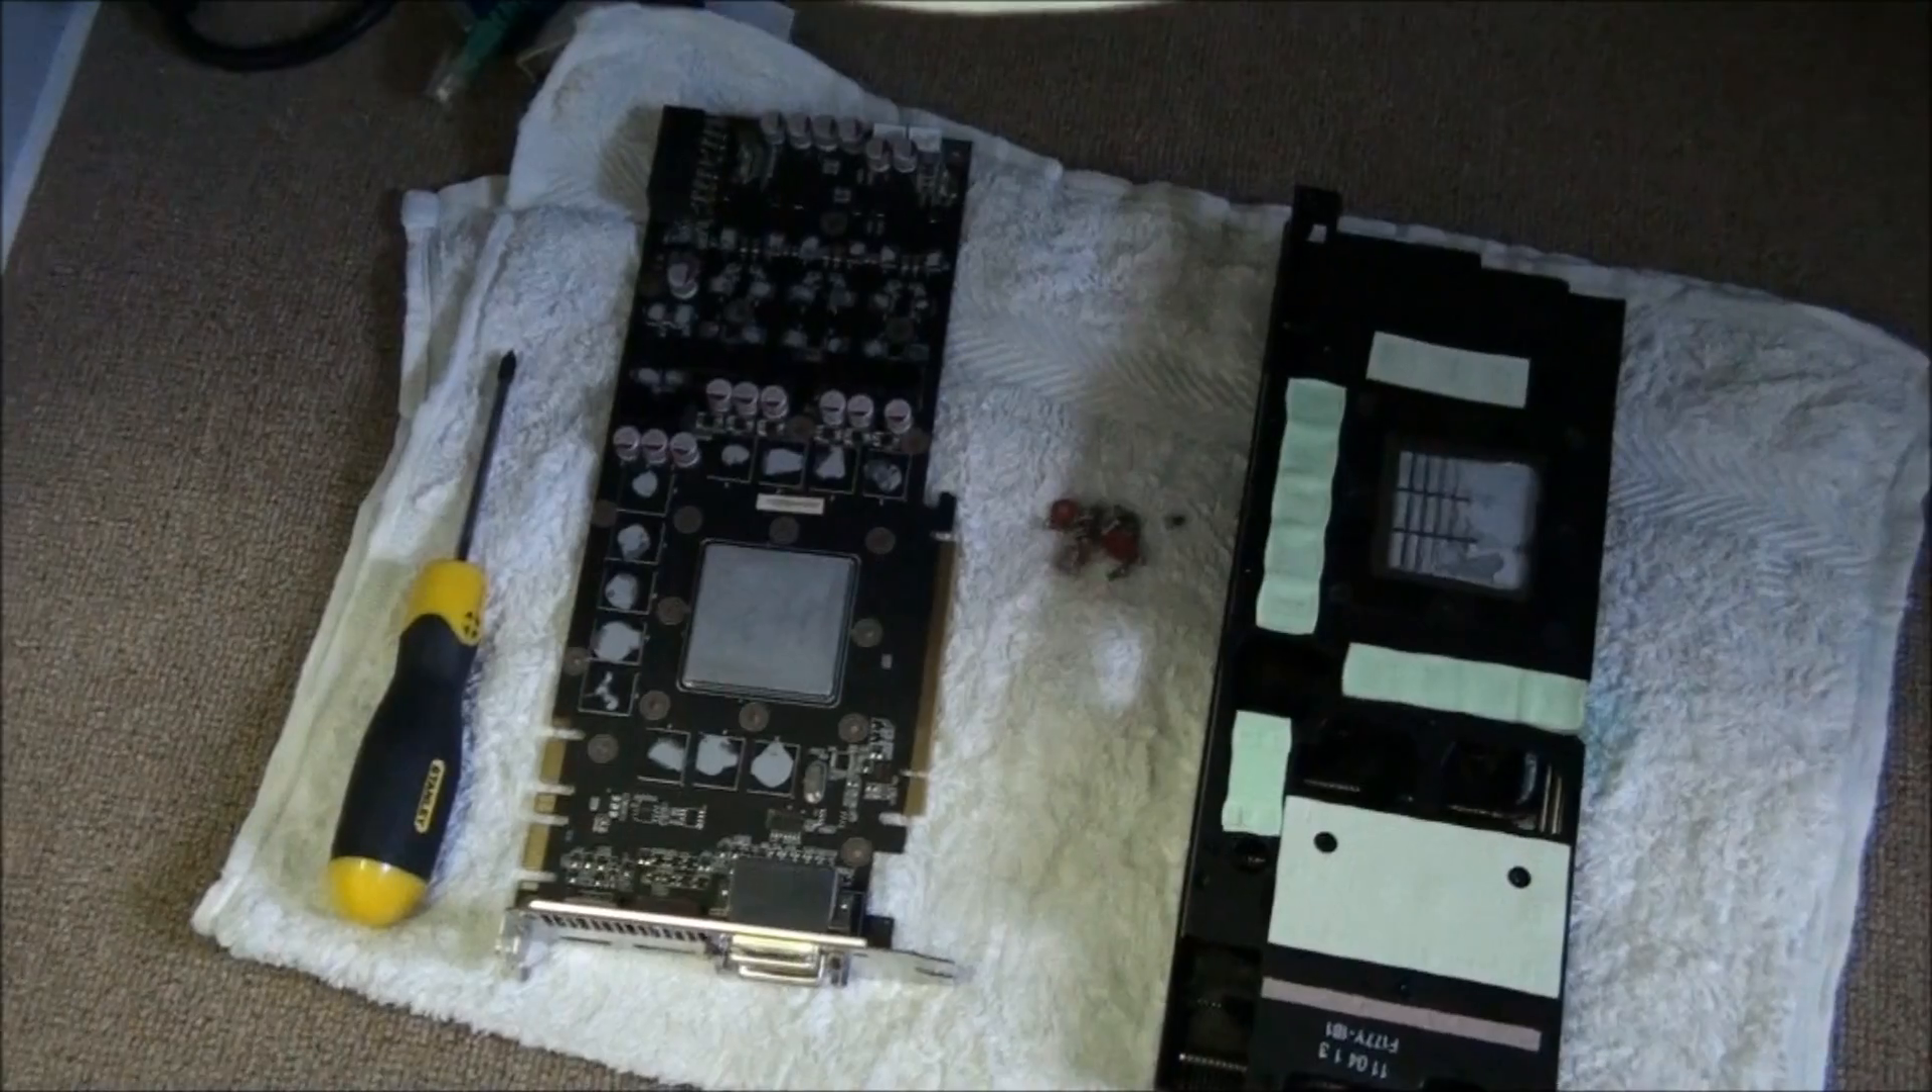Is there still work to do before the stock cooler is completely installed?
Yes.